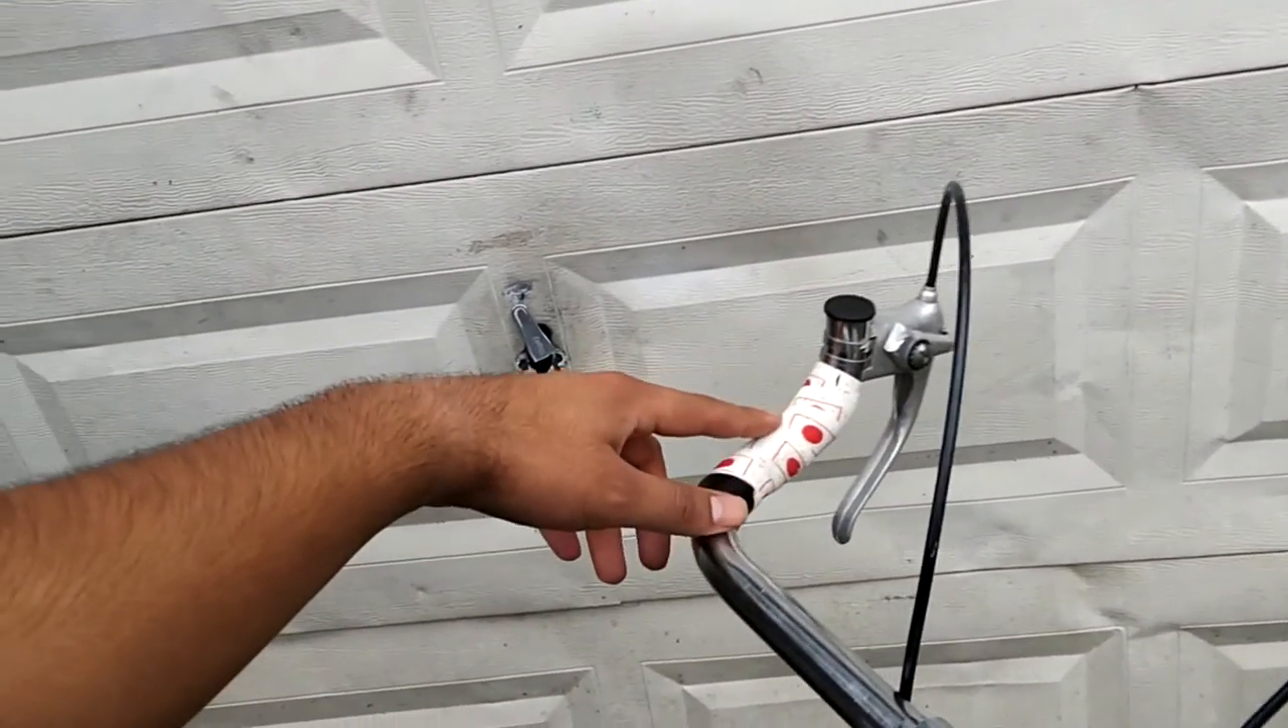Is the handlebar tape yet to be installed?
No.